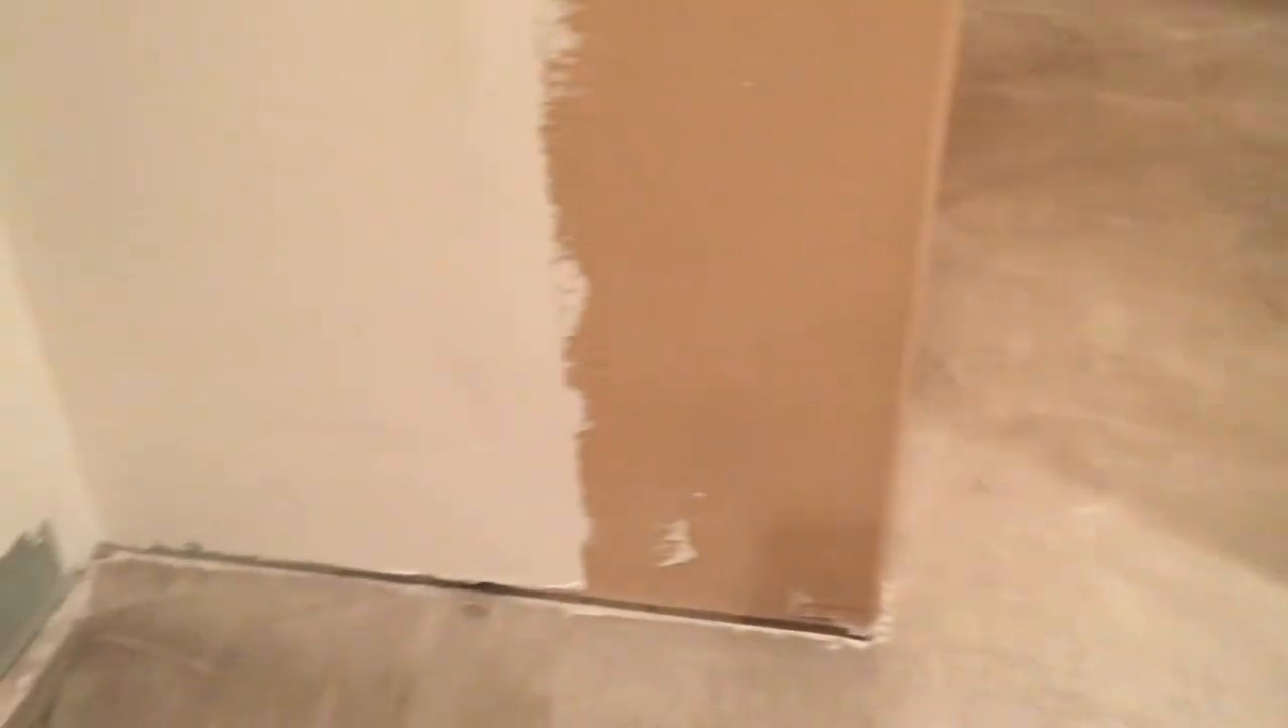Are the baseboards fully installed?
No.